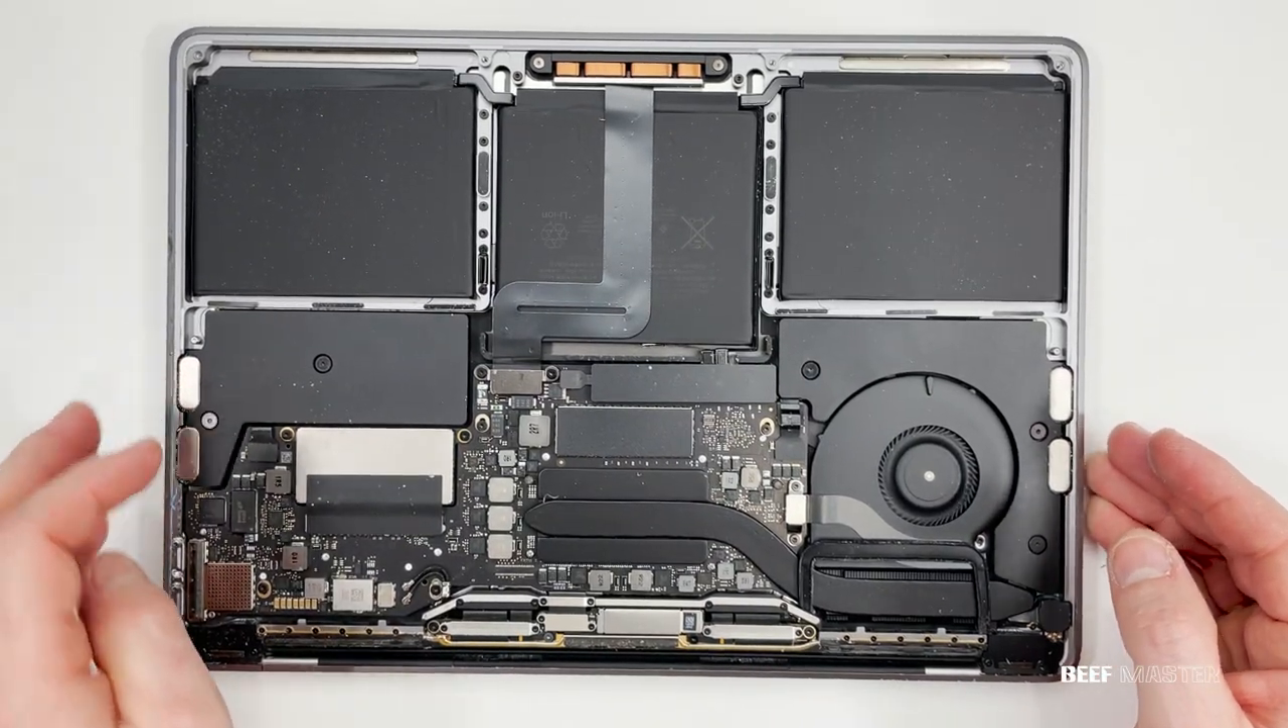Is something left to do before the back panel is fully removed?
No.